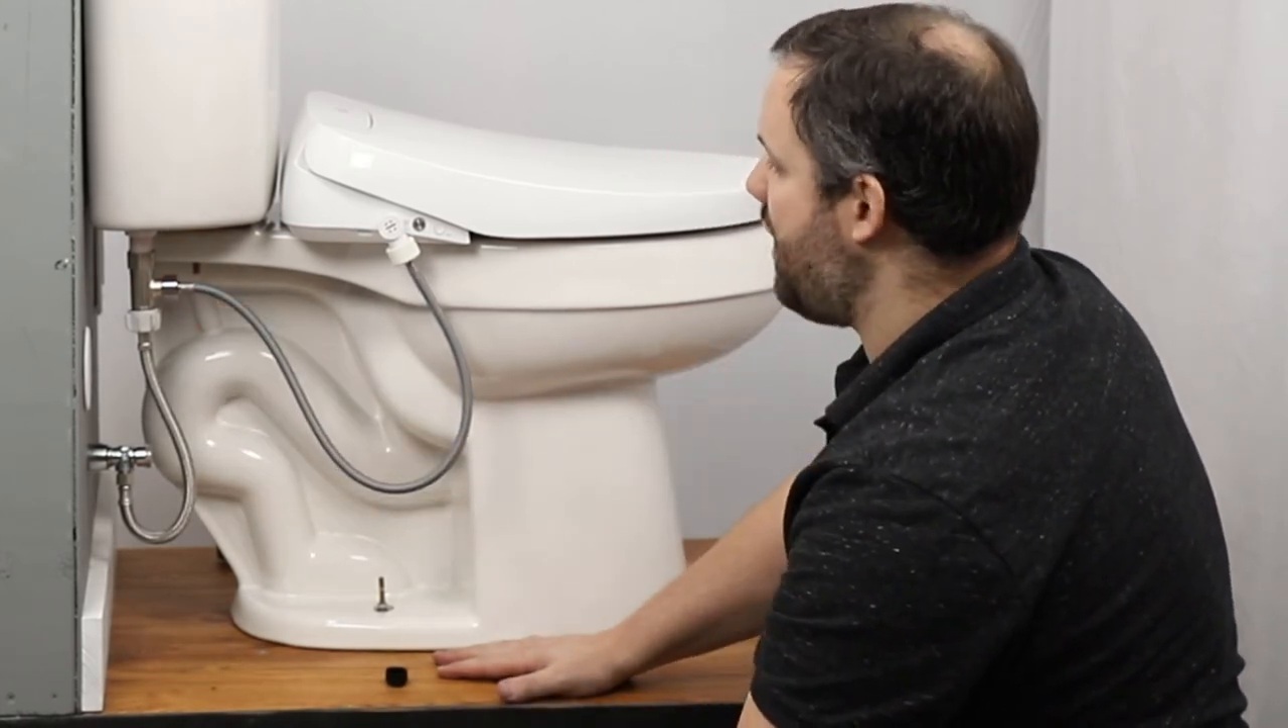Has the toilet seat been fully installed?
Yes.